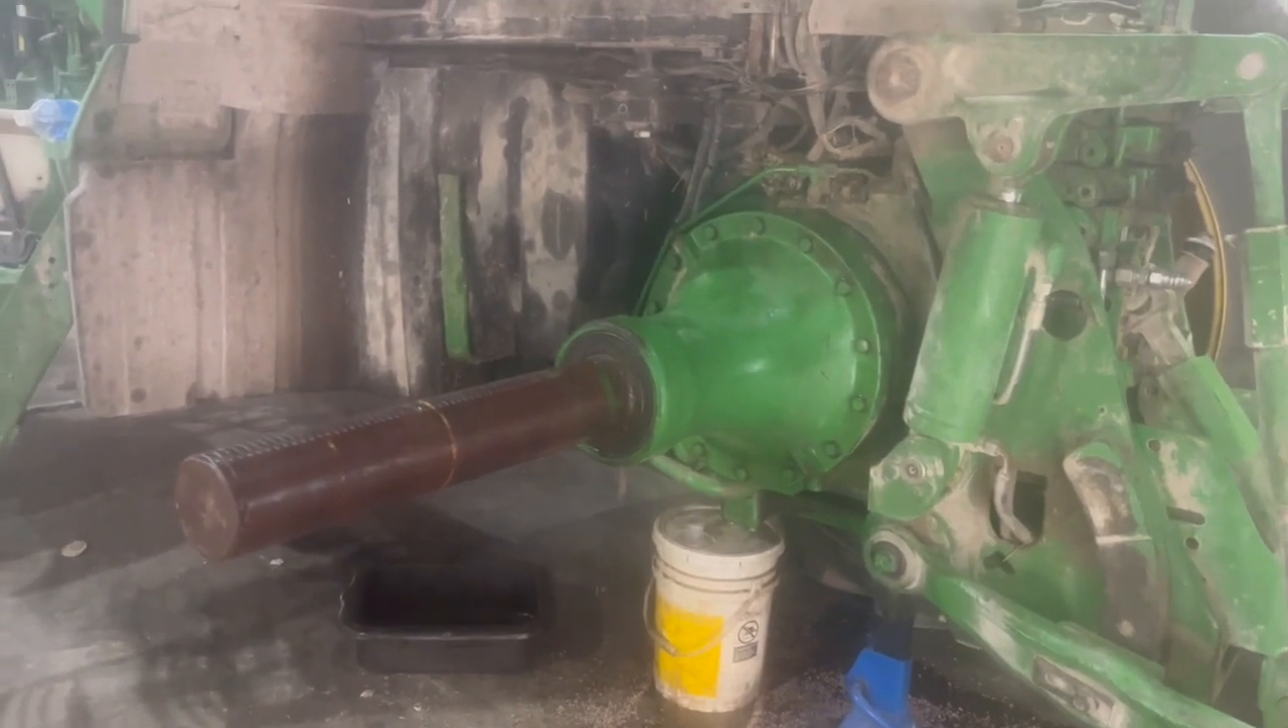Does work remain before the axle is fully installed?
No.